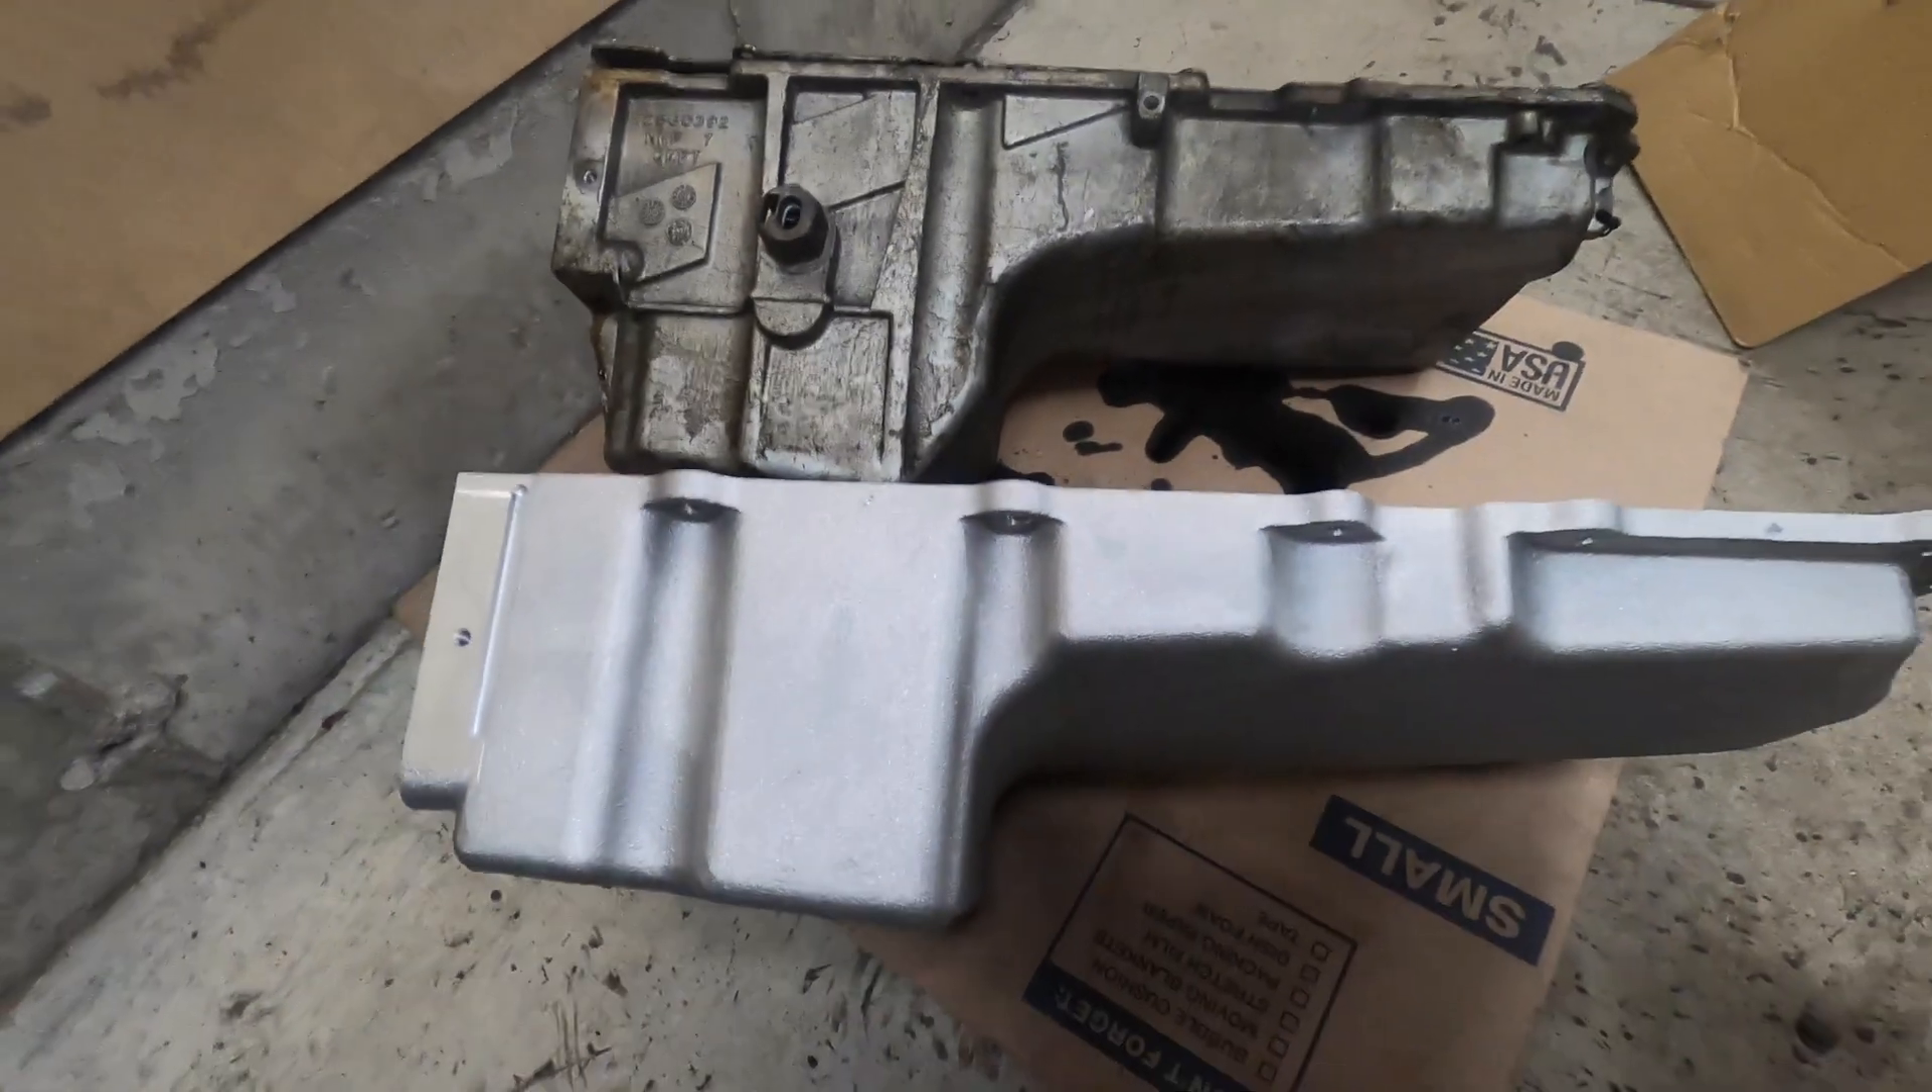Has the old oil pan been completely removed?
Yes.